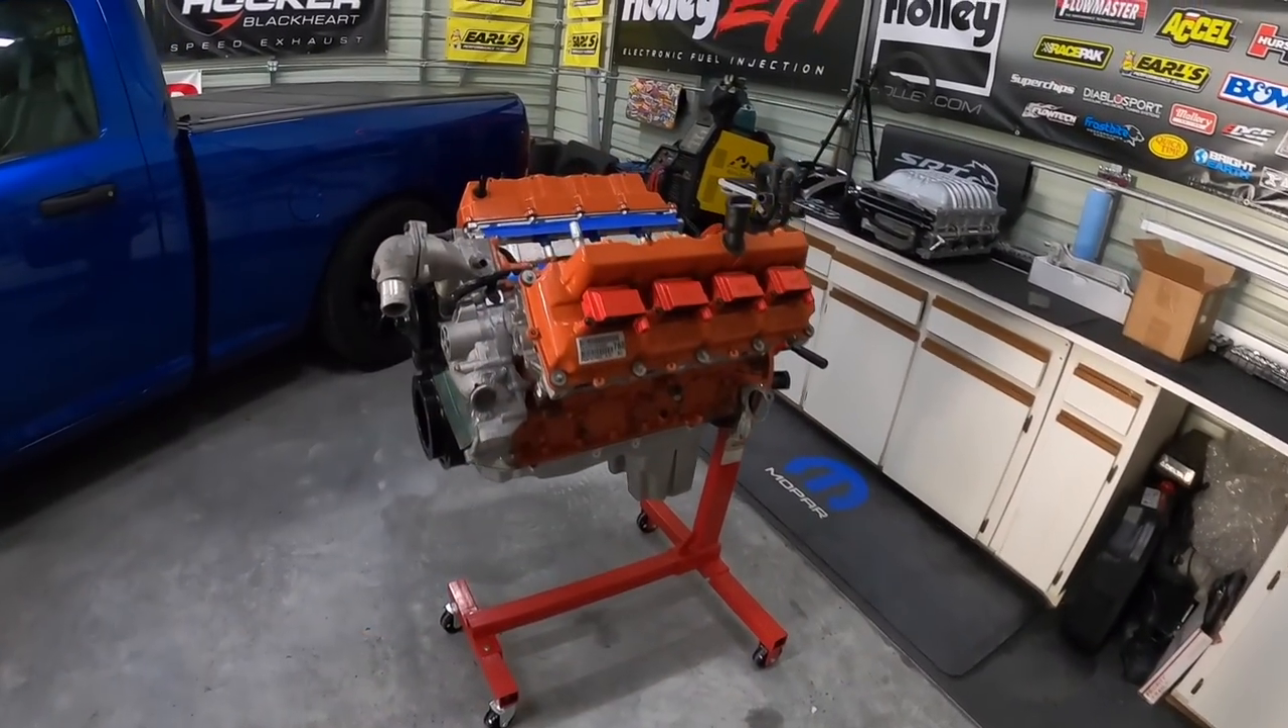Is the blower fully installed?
No.